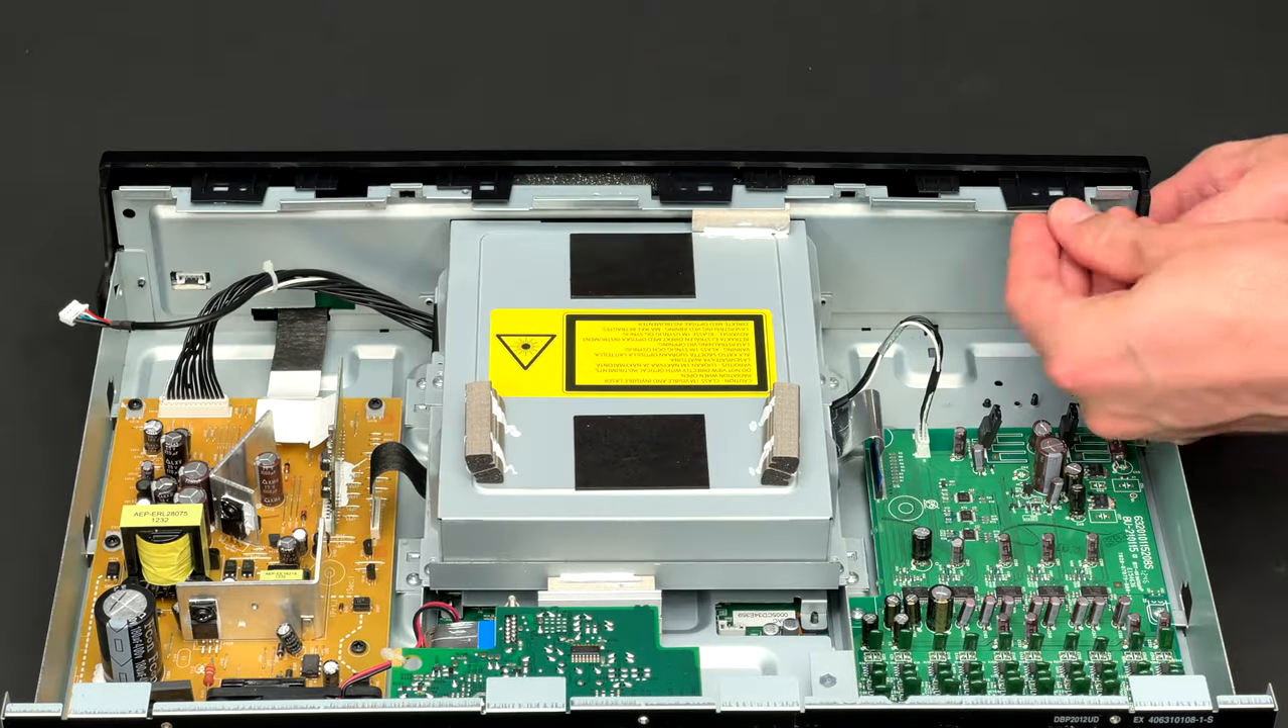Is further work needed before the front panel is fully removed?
Yes.